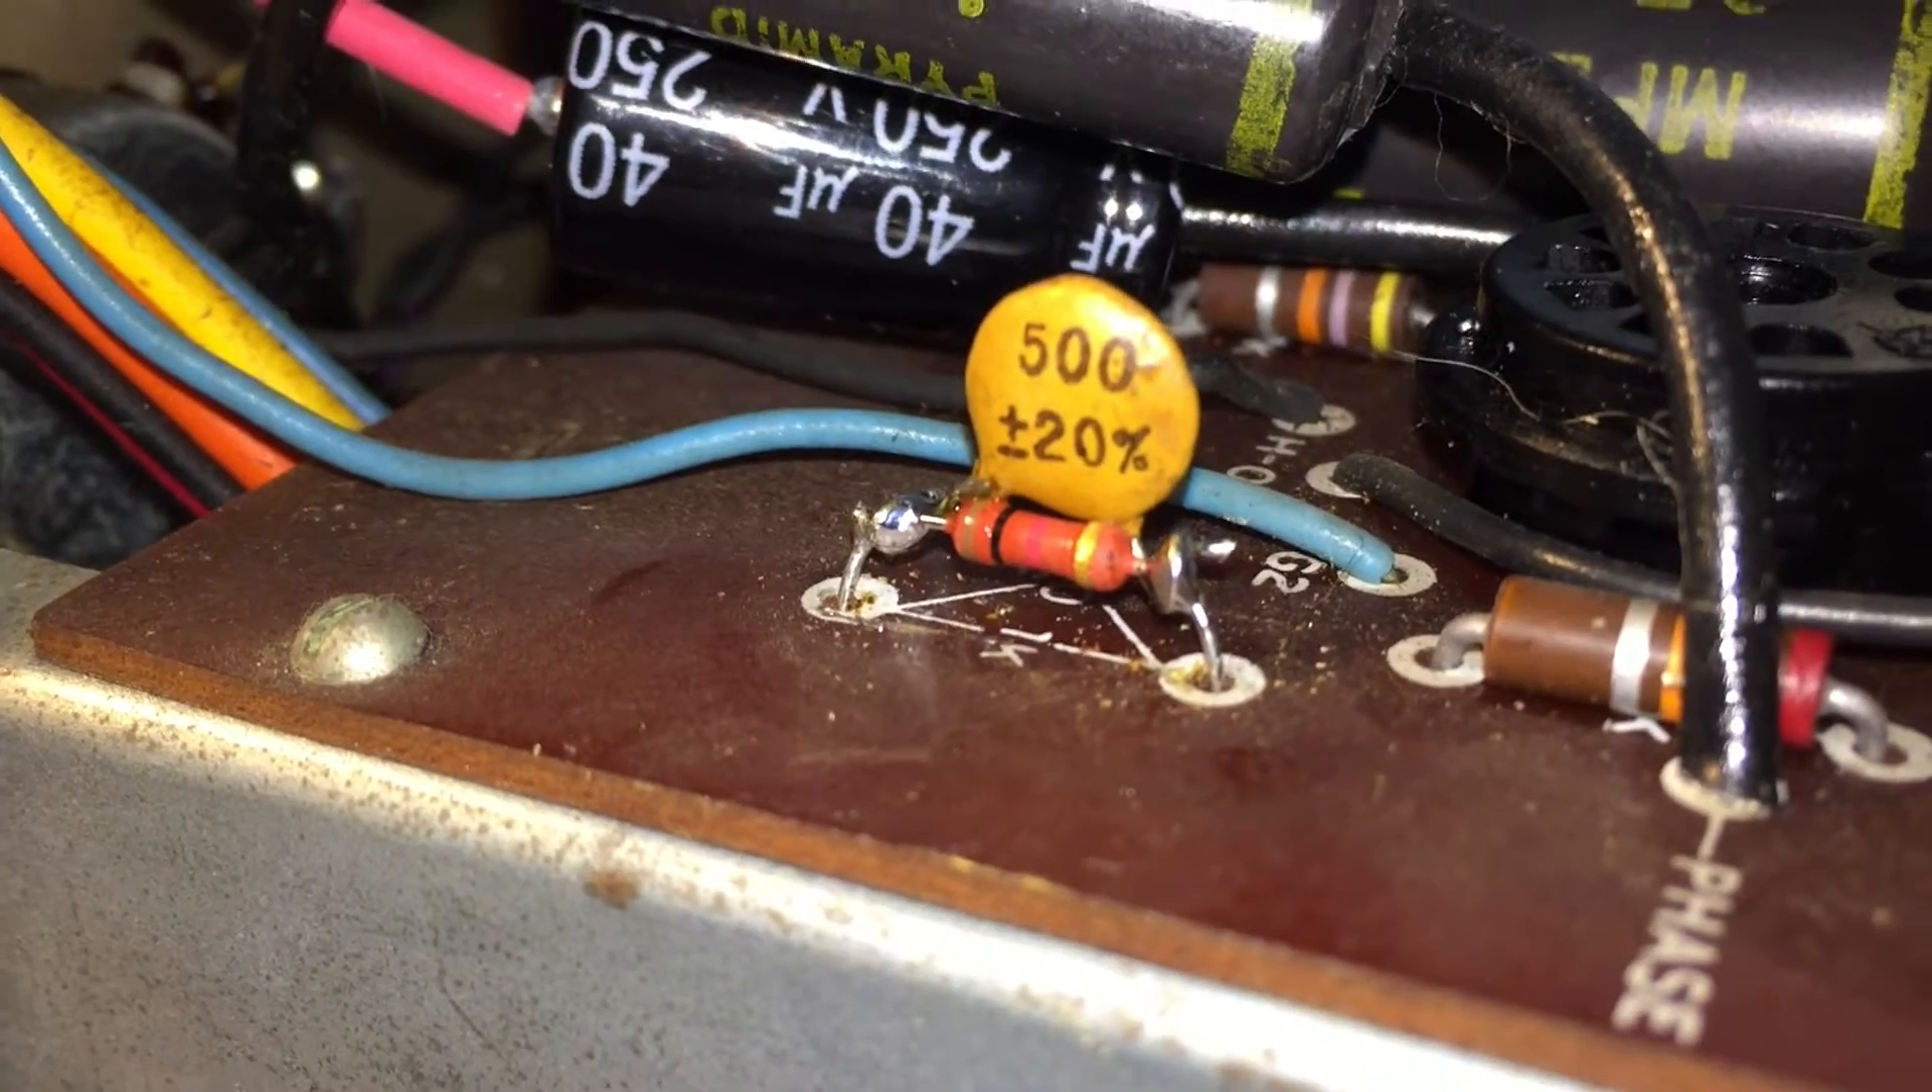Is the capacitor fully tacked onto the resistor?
Yes.